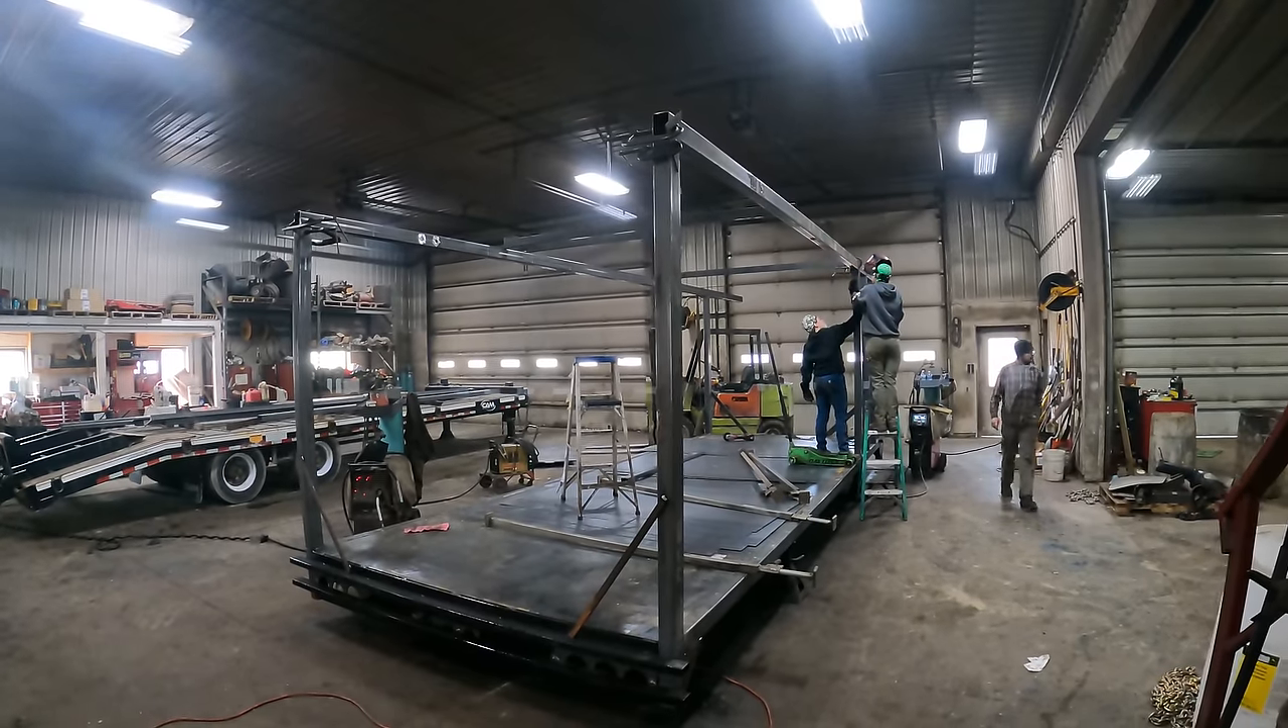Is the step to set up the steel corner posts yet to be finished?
No.